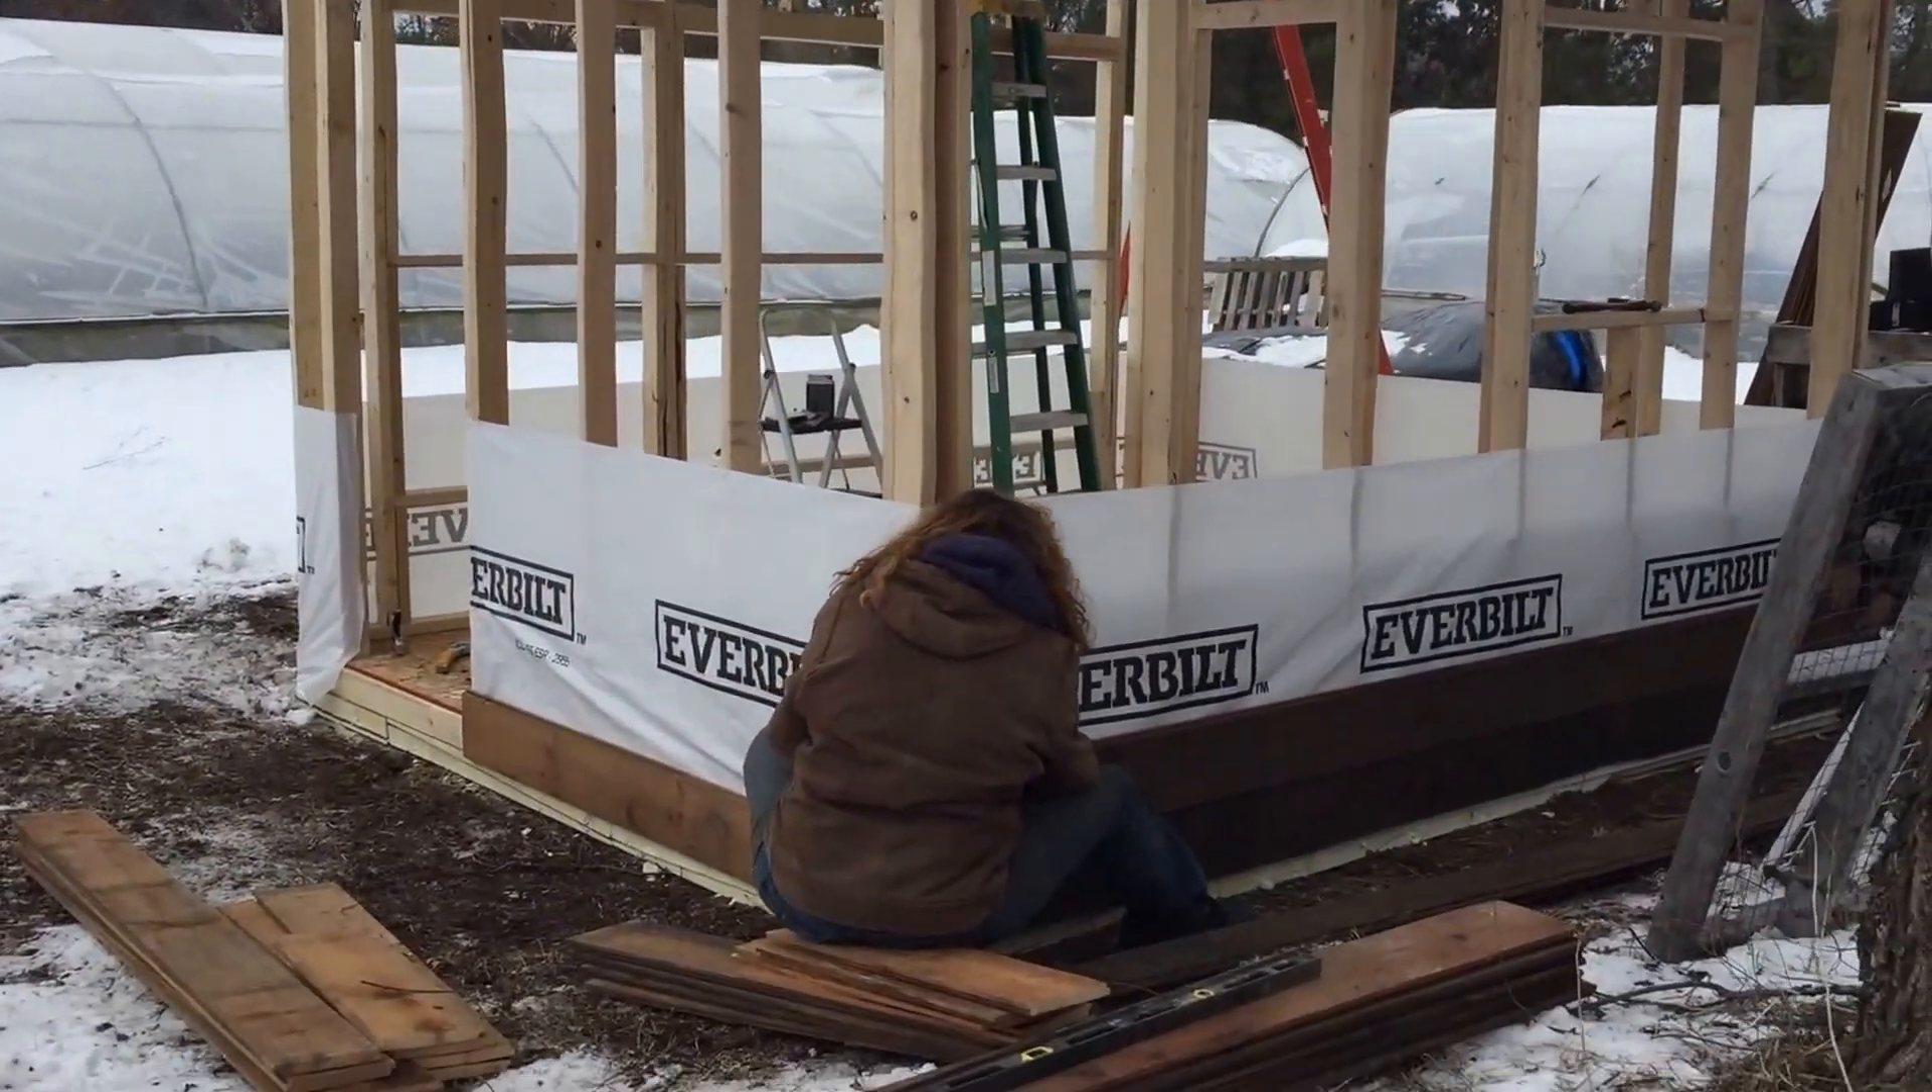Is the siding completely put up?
No.